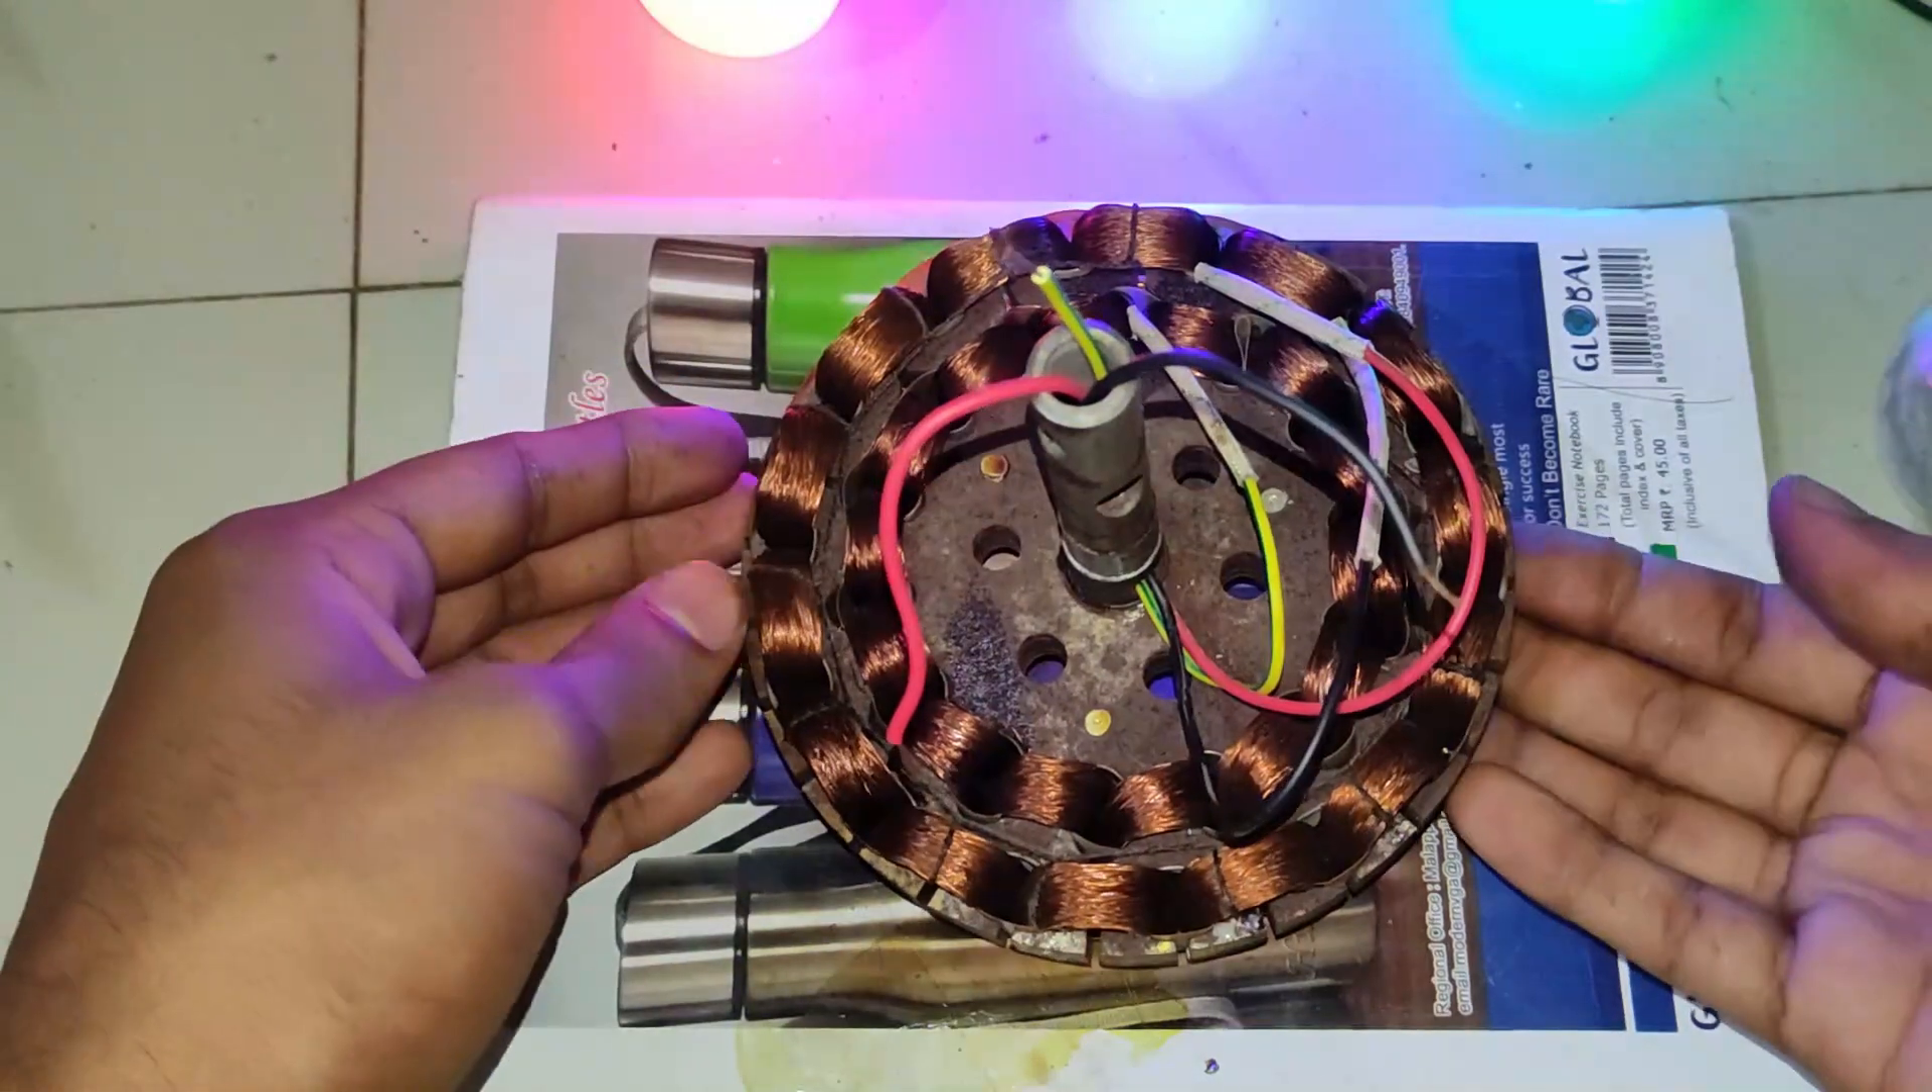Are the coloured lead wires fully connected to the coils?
Yes.